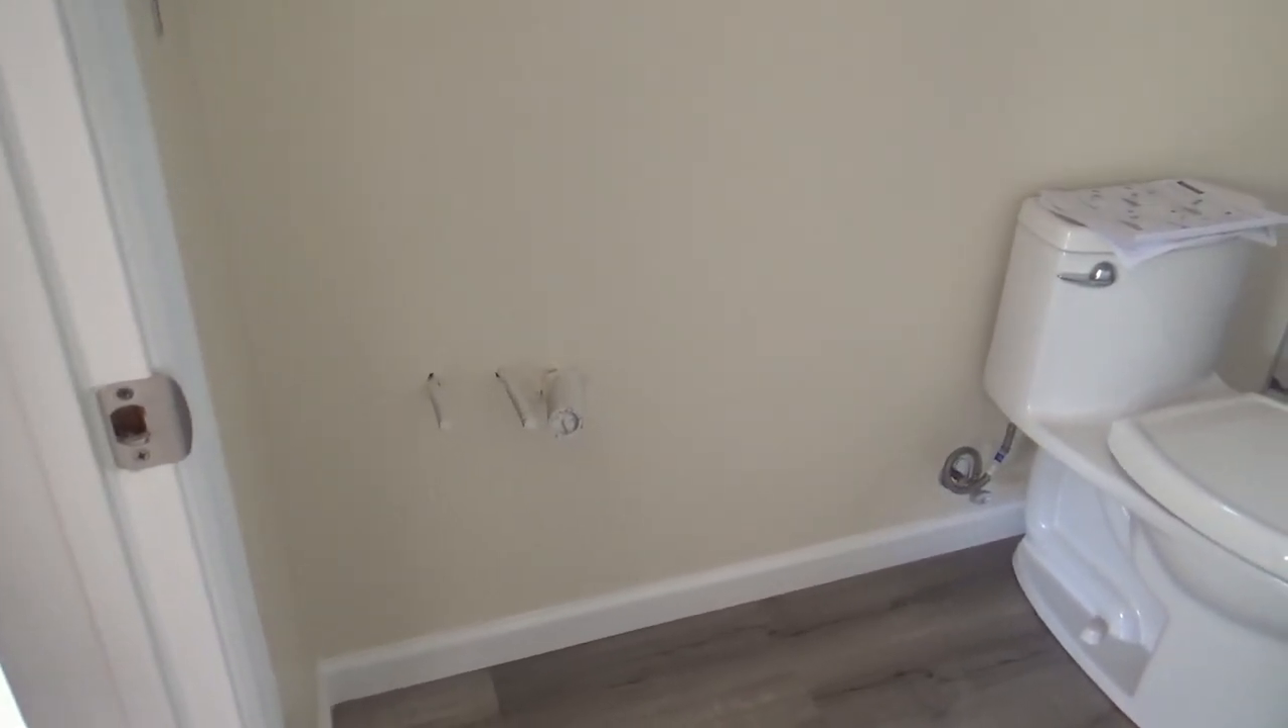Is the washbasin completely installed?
No.